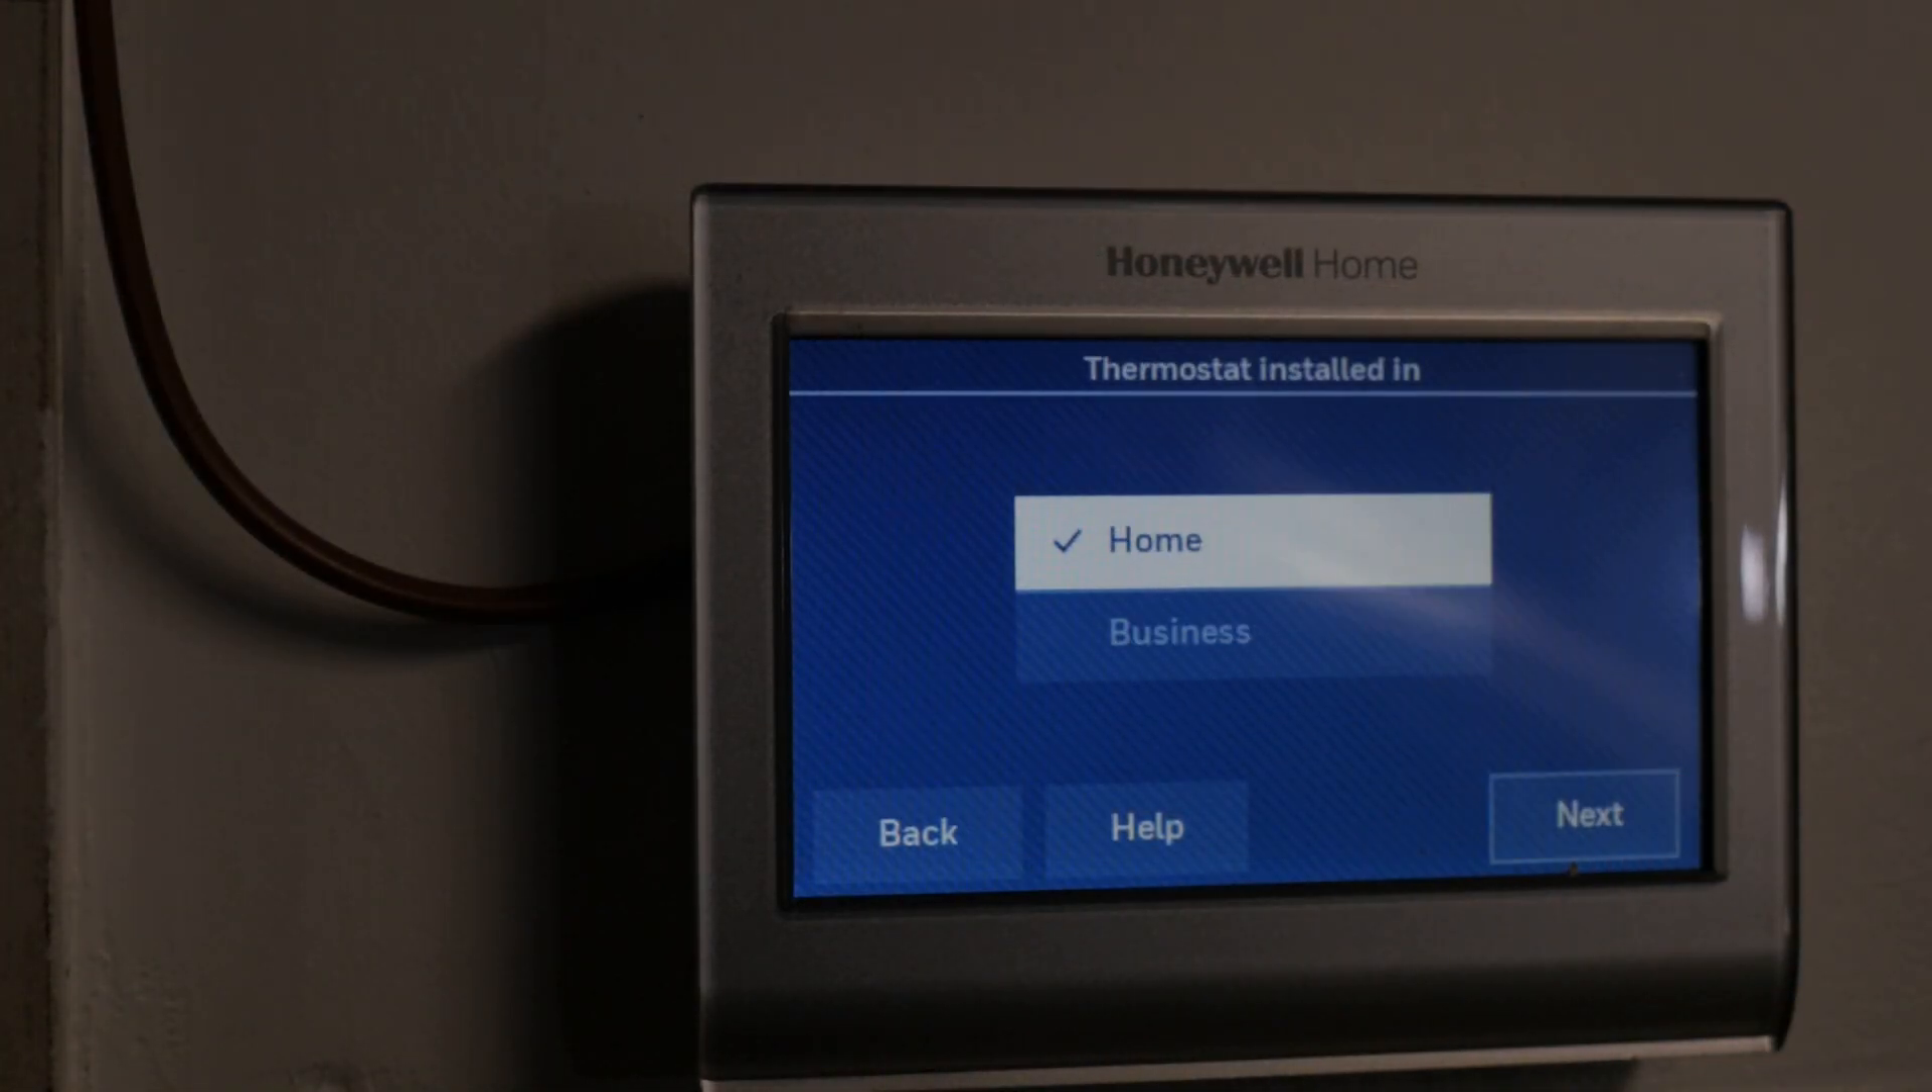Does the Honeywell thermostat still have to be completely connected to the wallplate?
No.